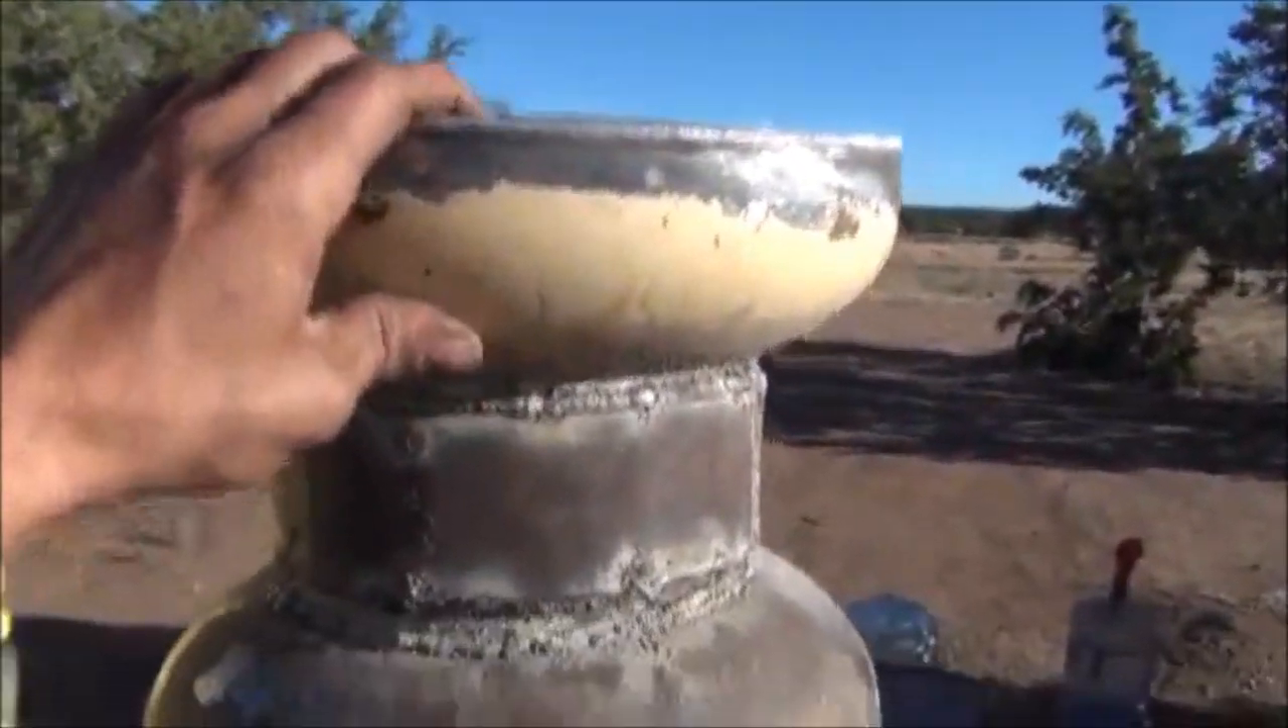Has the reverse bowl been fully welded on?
Yes.